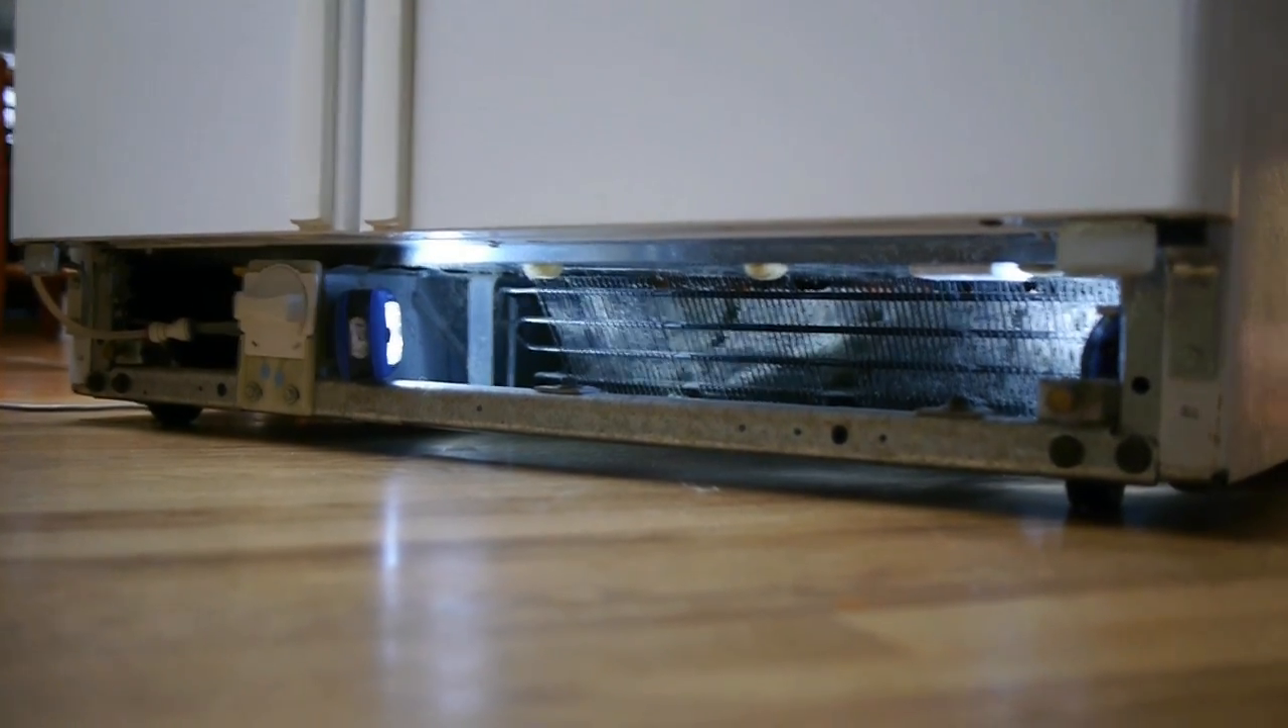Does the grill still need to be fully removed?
No.